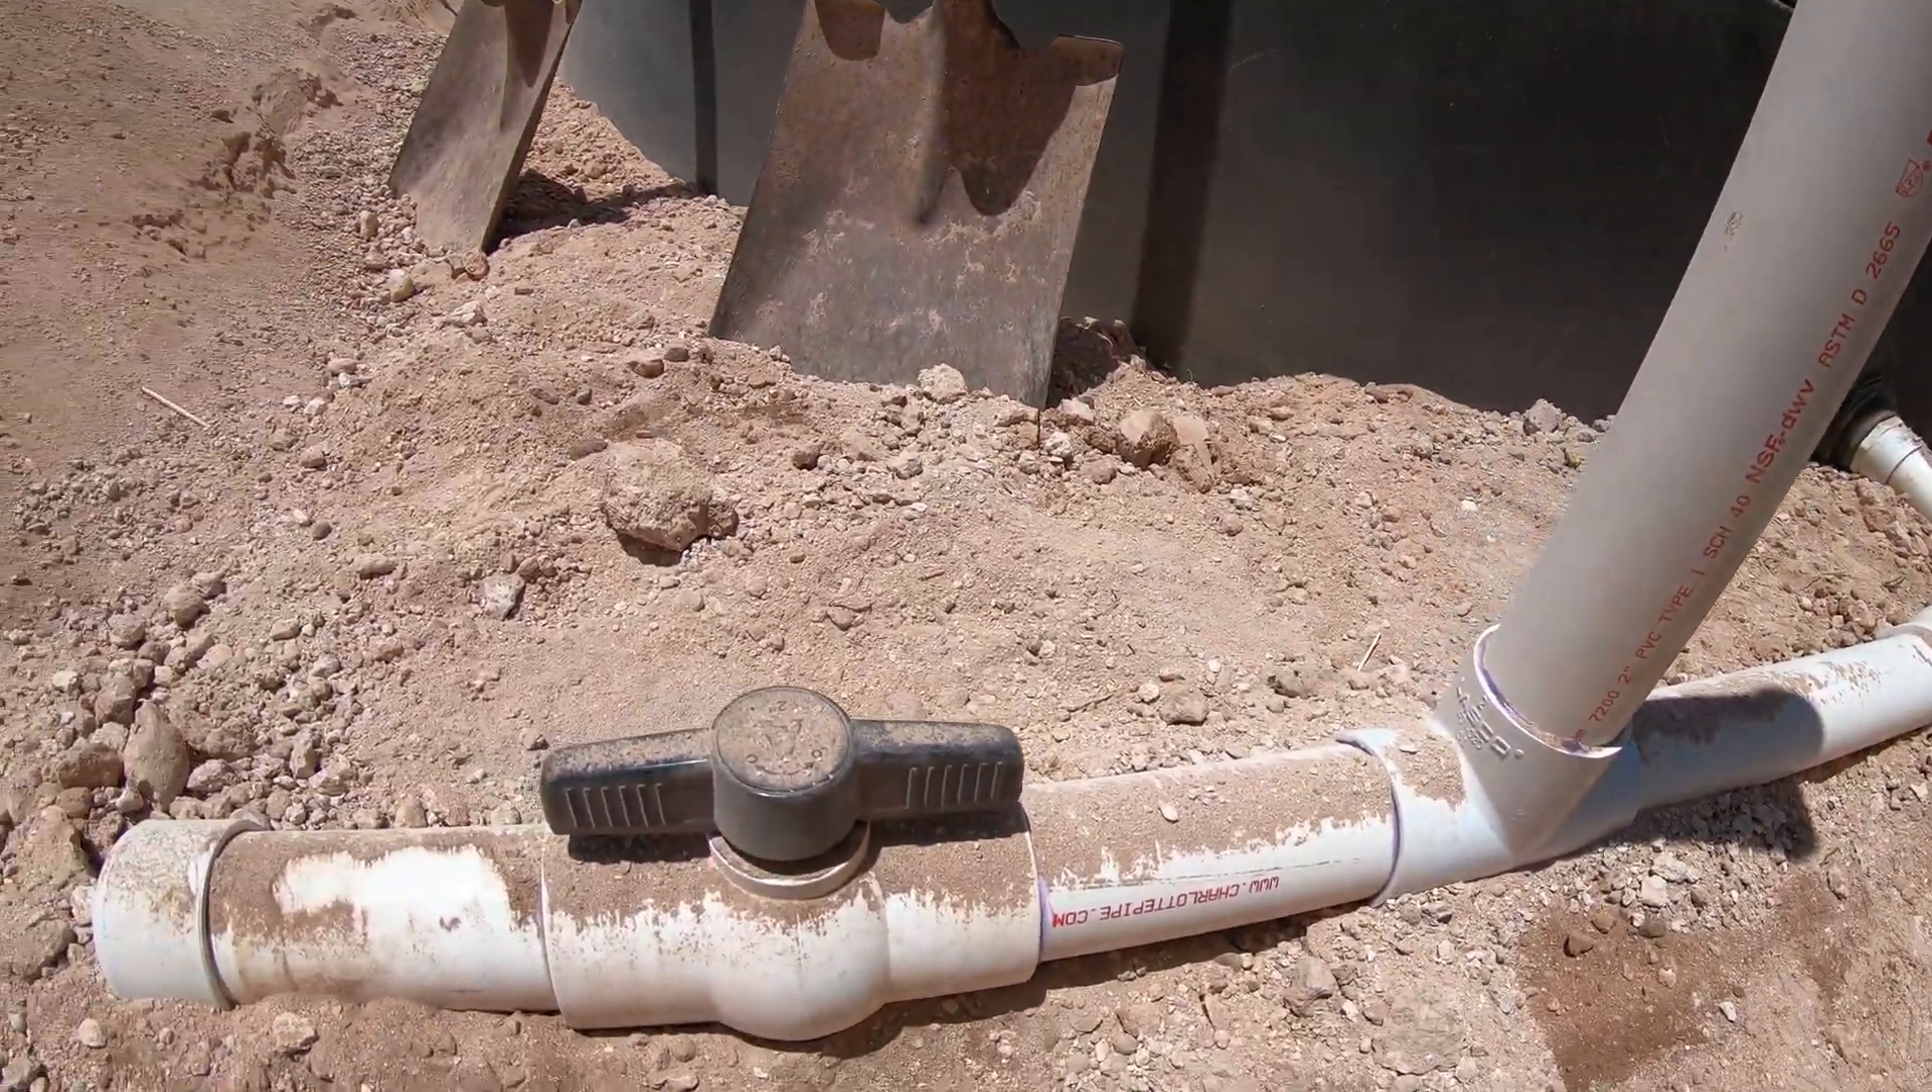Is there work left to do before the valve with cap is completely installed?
No.